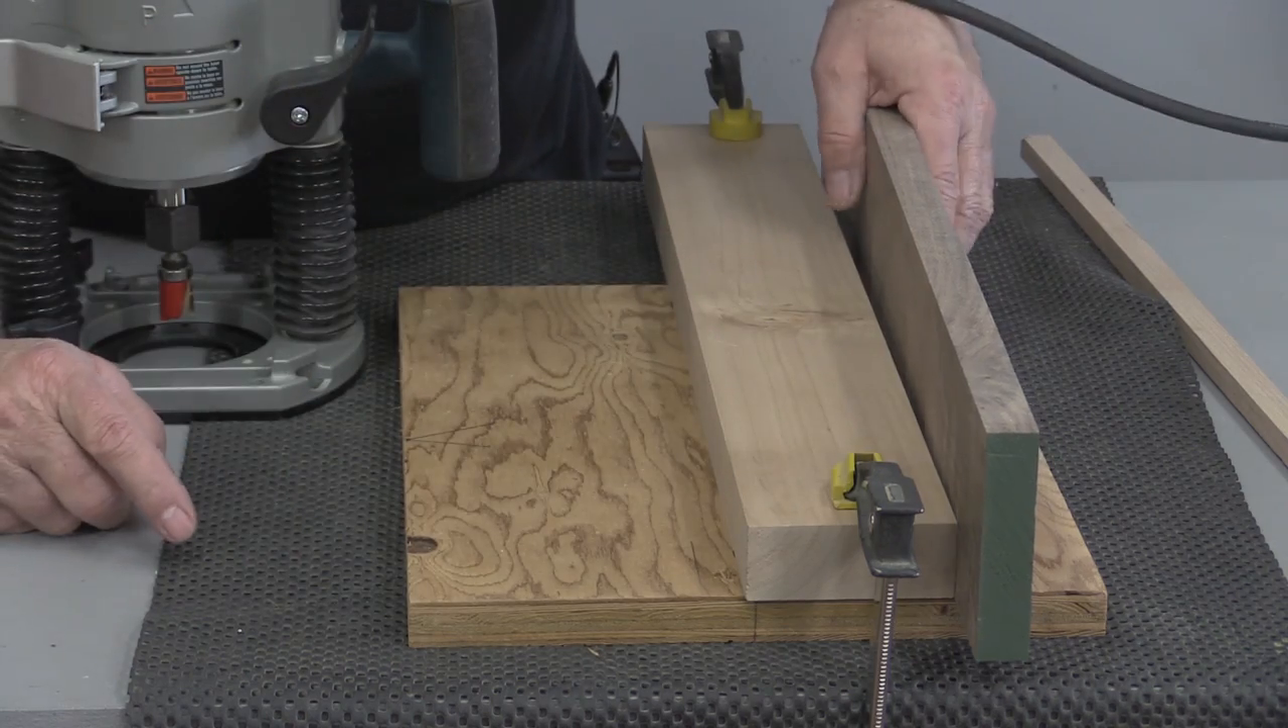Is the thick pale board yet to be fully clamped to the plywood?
No.